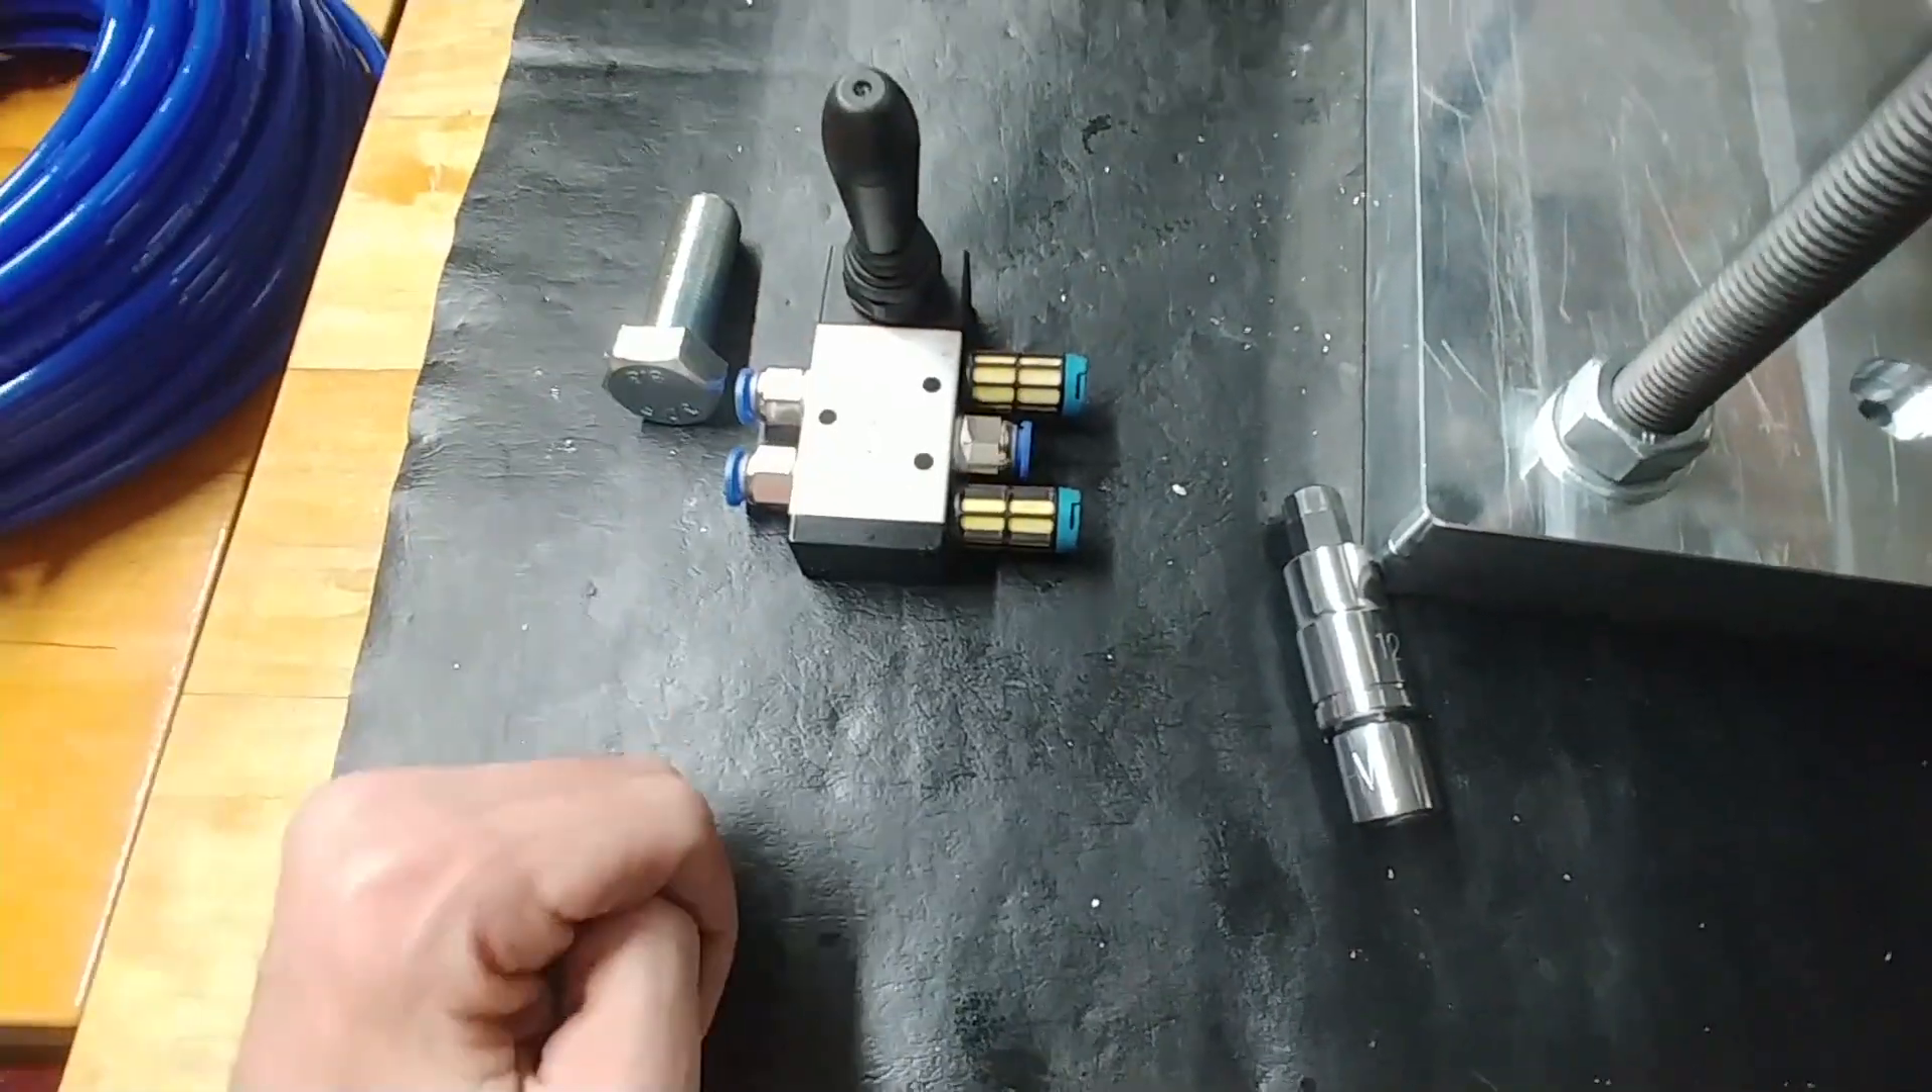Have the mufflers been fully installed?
Yes.